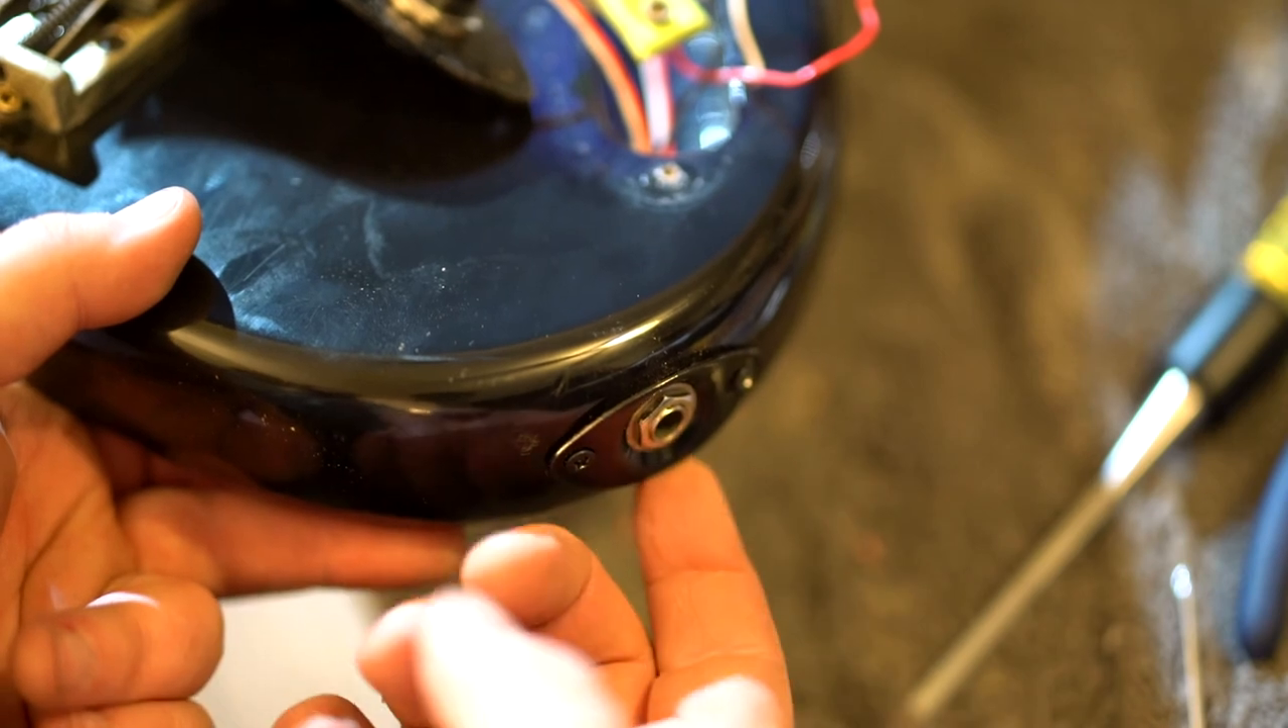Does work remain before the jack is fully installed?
No.